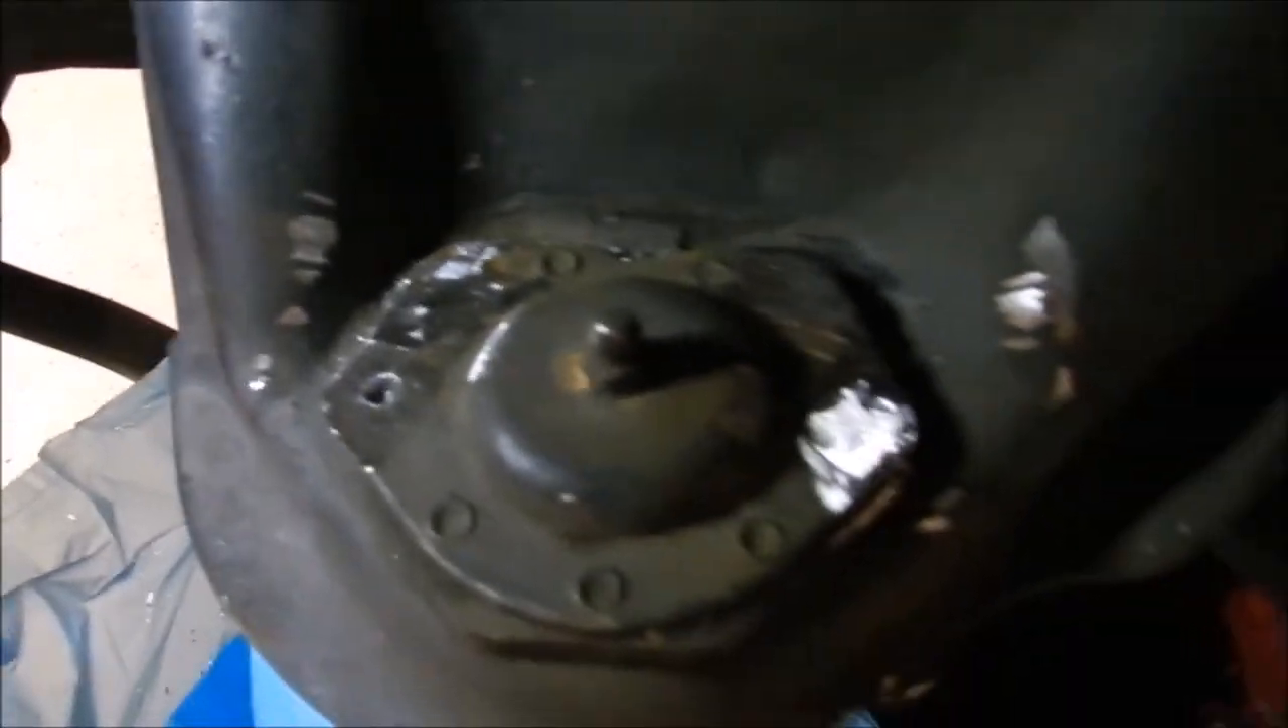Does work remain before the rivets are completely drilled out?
Yes.